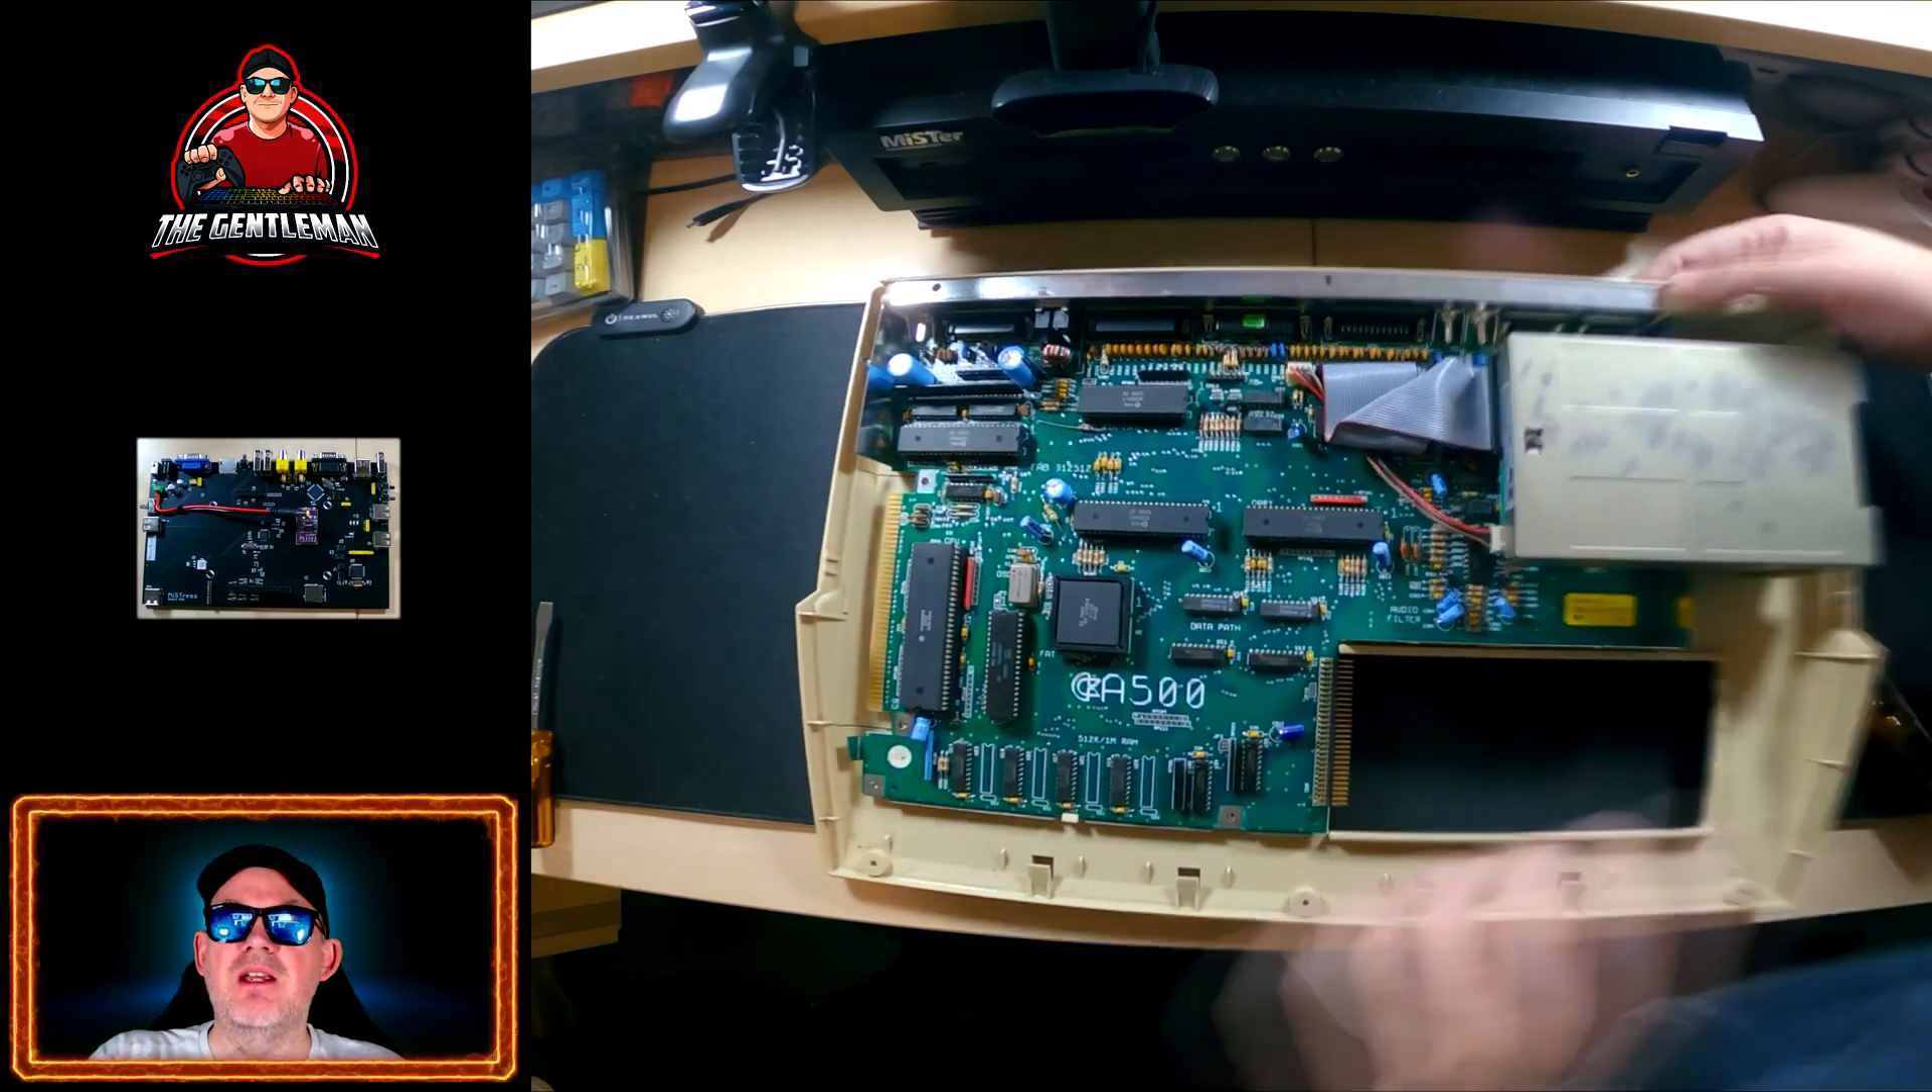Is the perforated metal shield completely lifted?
Yes.